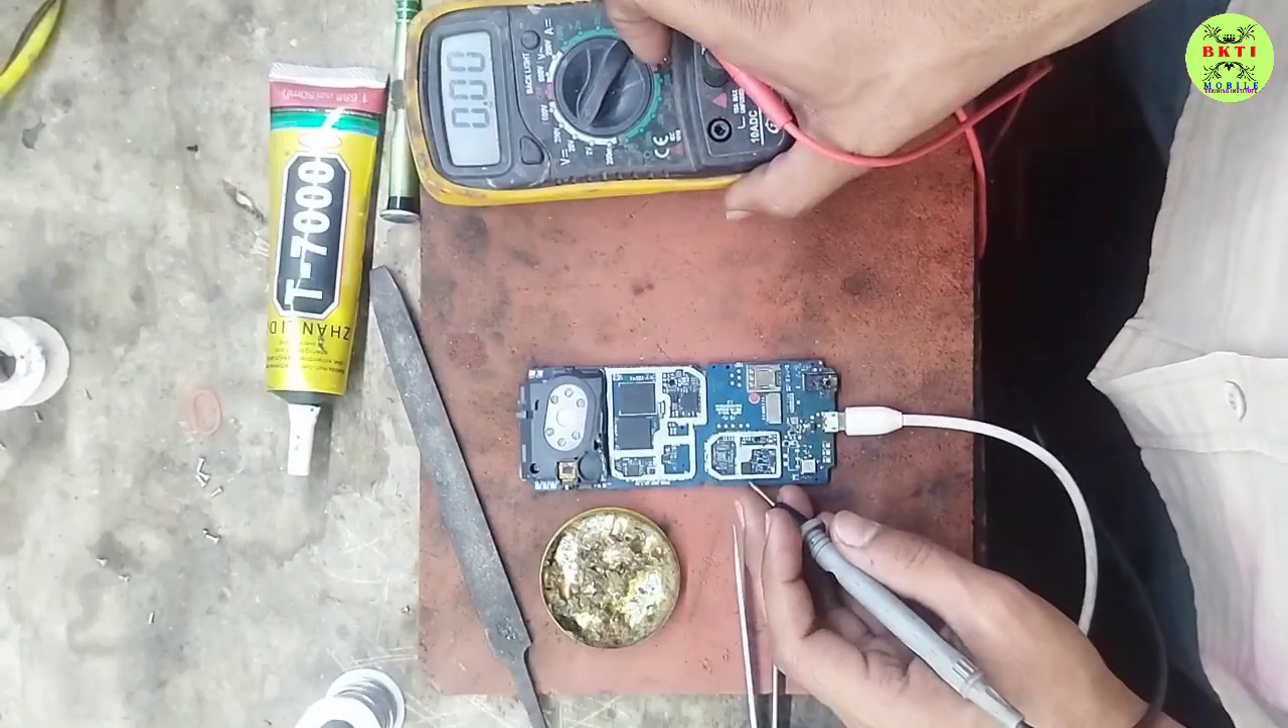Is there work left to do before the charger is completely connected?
No.